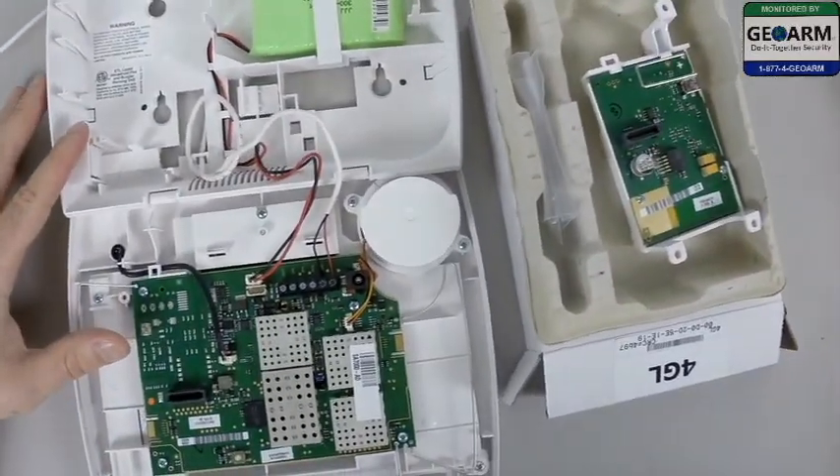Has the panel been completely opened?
Yes.